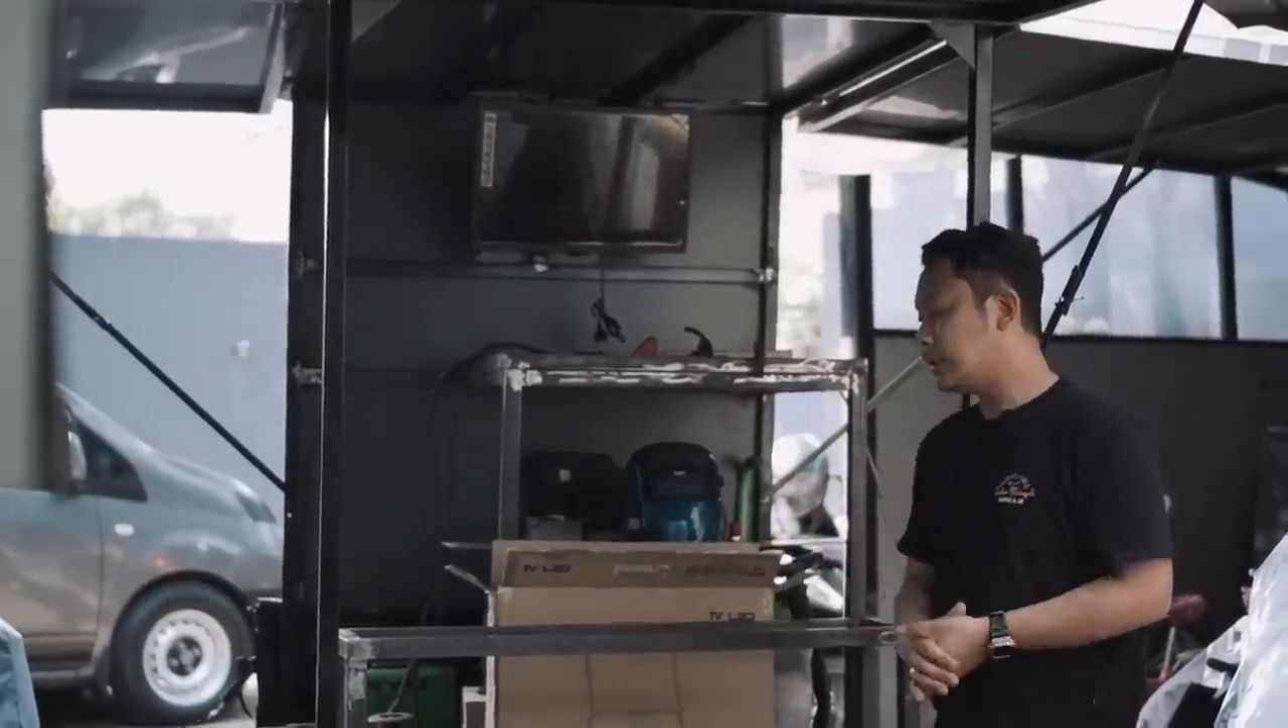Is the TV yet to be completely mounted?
No.